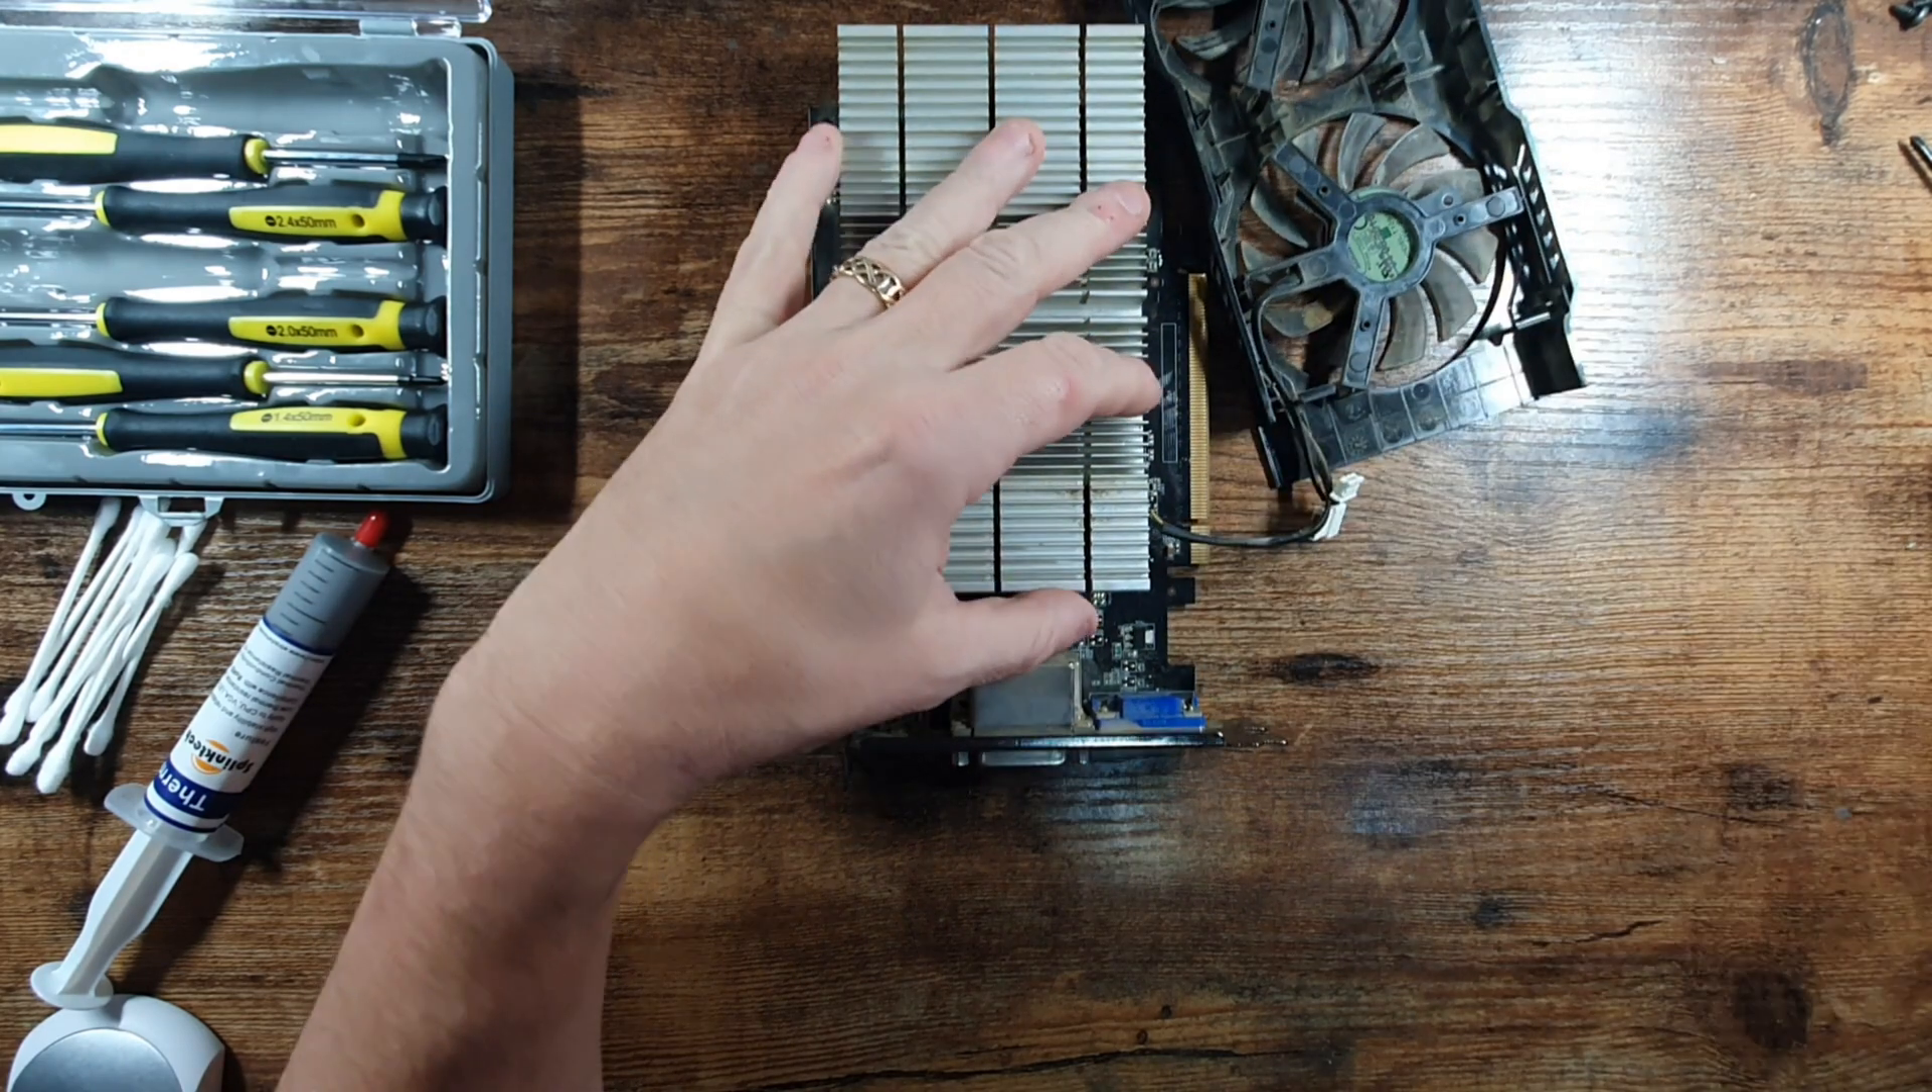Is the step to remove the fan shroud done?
Yes.